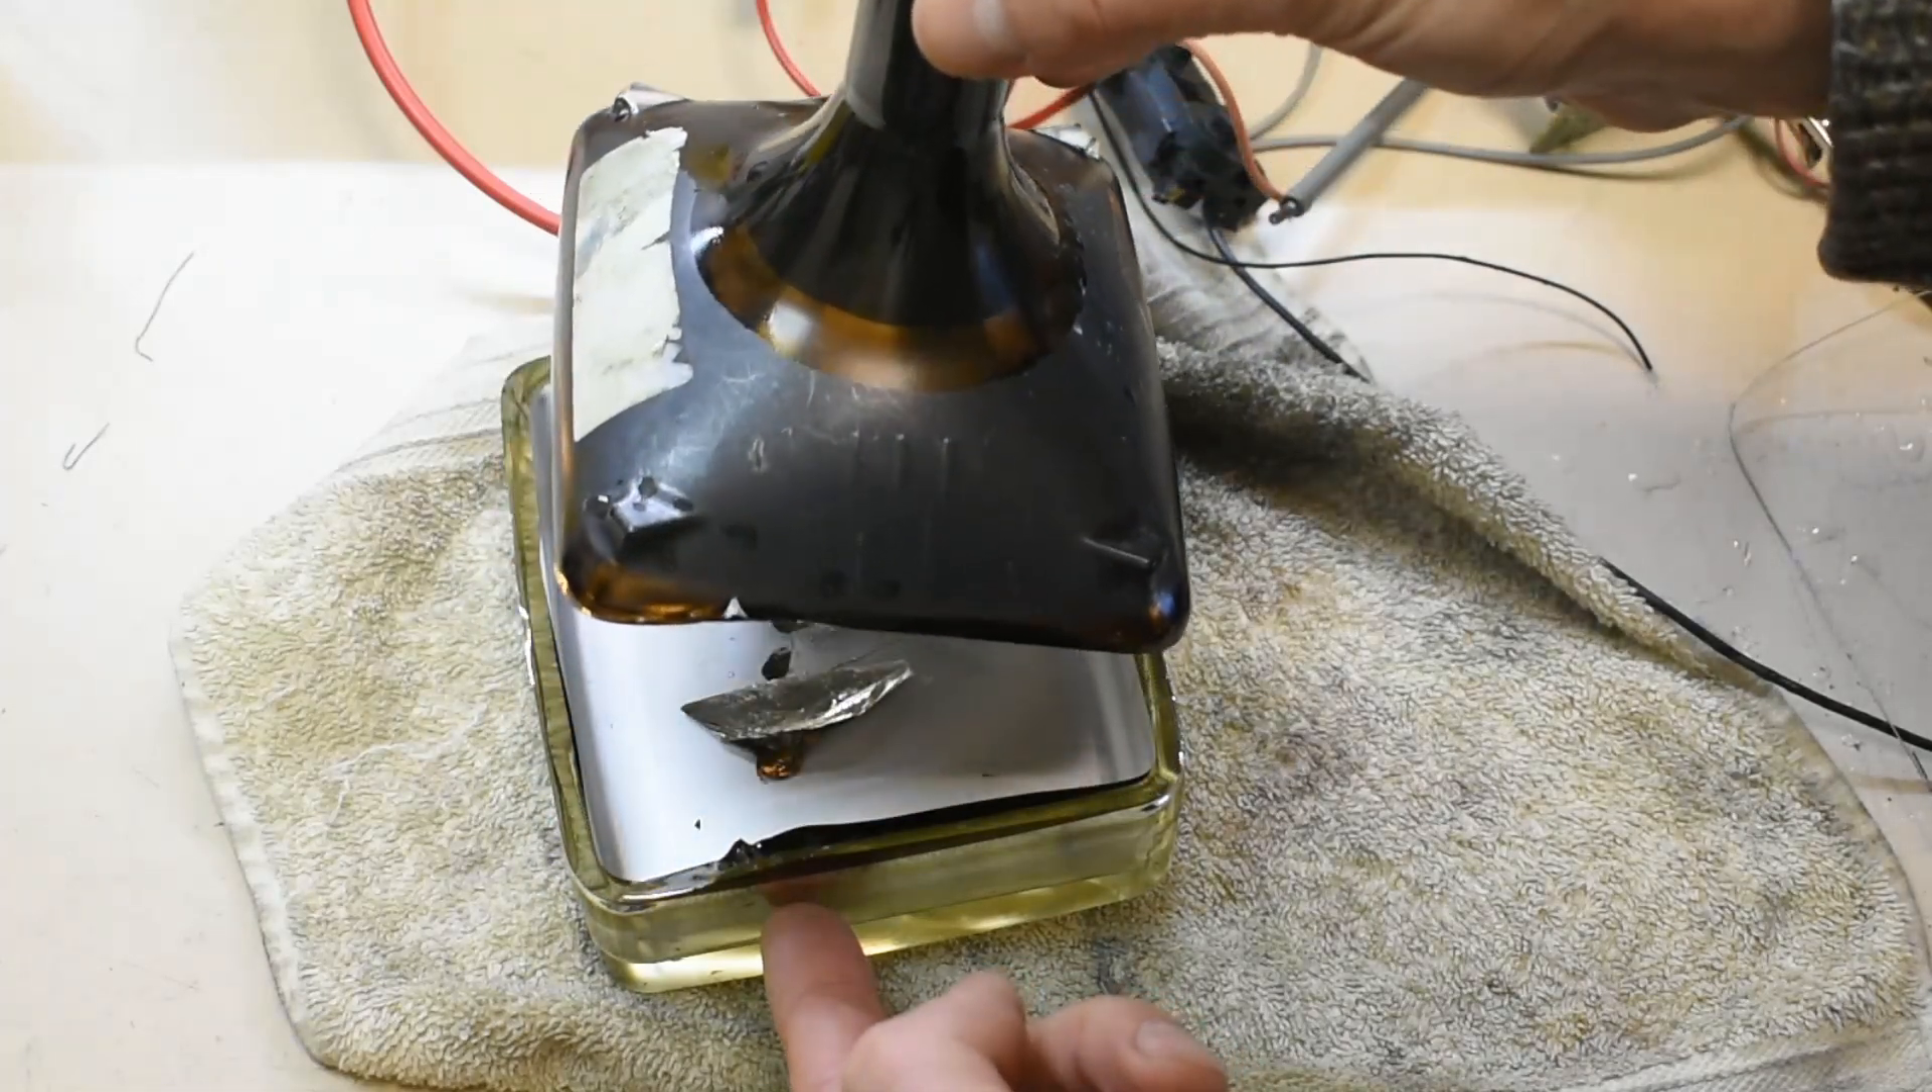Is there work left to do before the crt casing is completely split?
No.